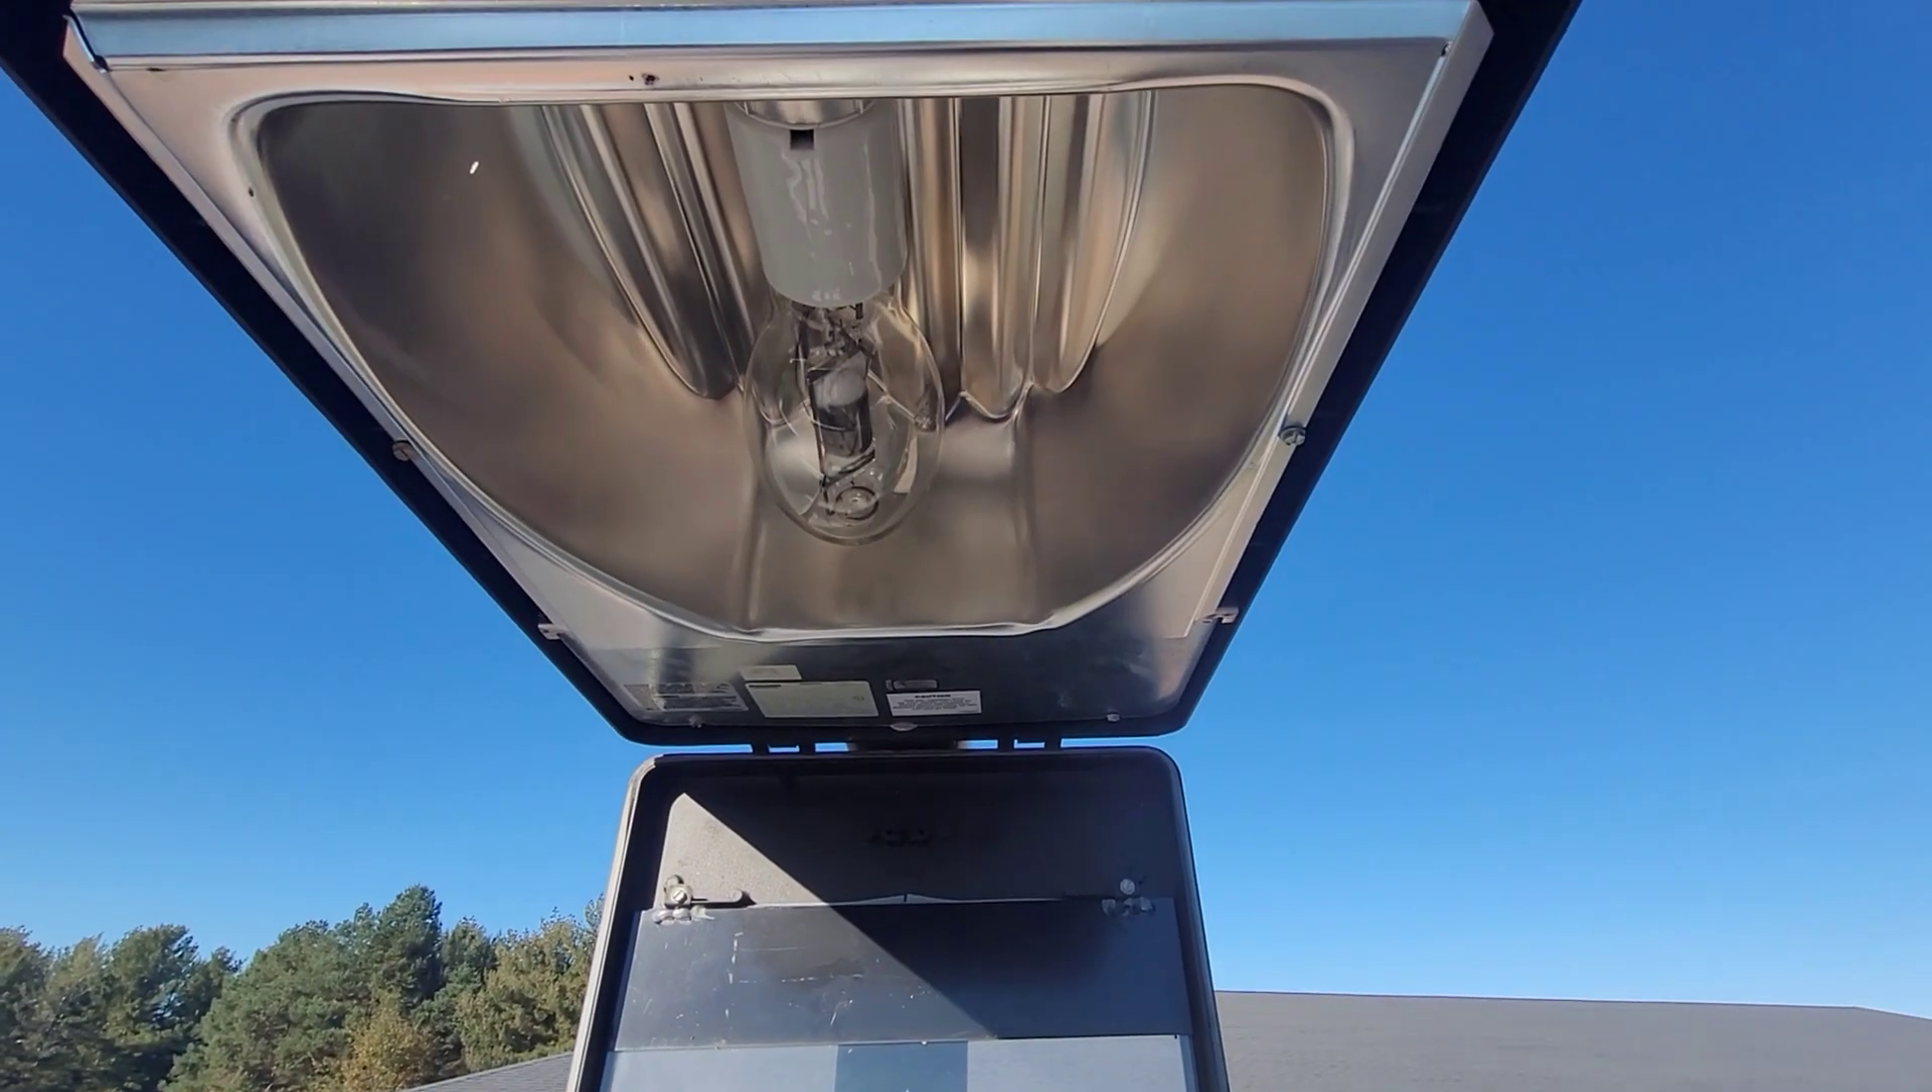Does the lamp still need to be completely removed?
Yes.